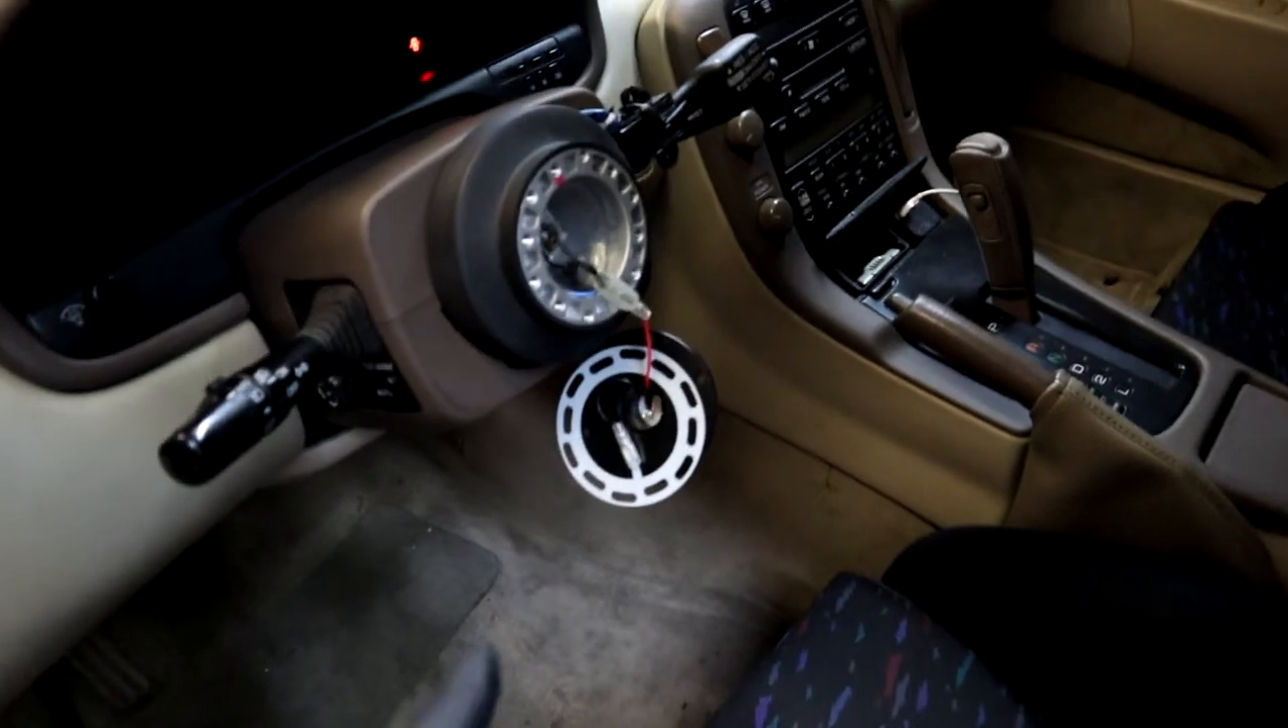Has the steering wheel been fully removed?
Yes.